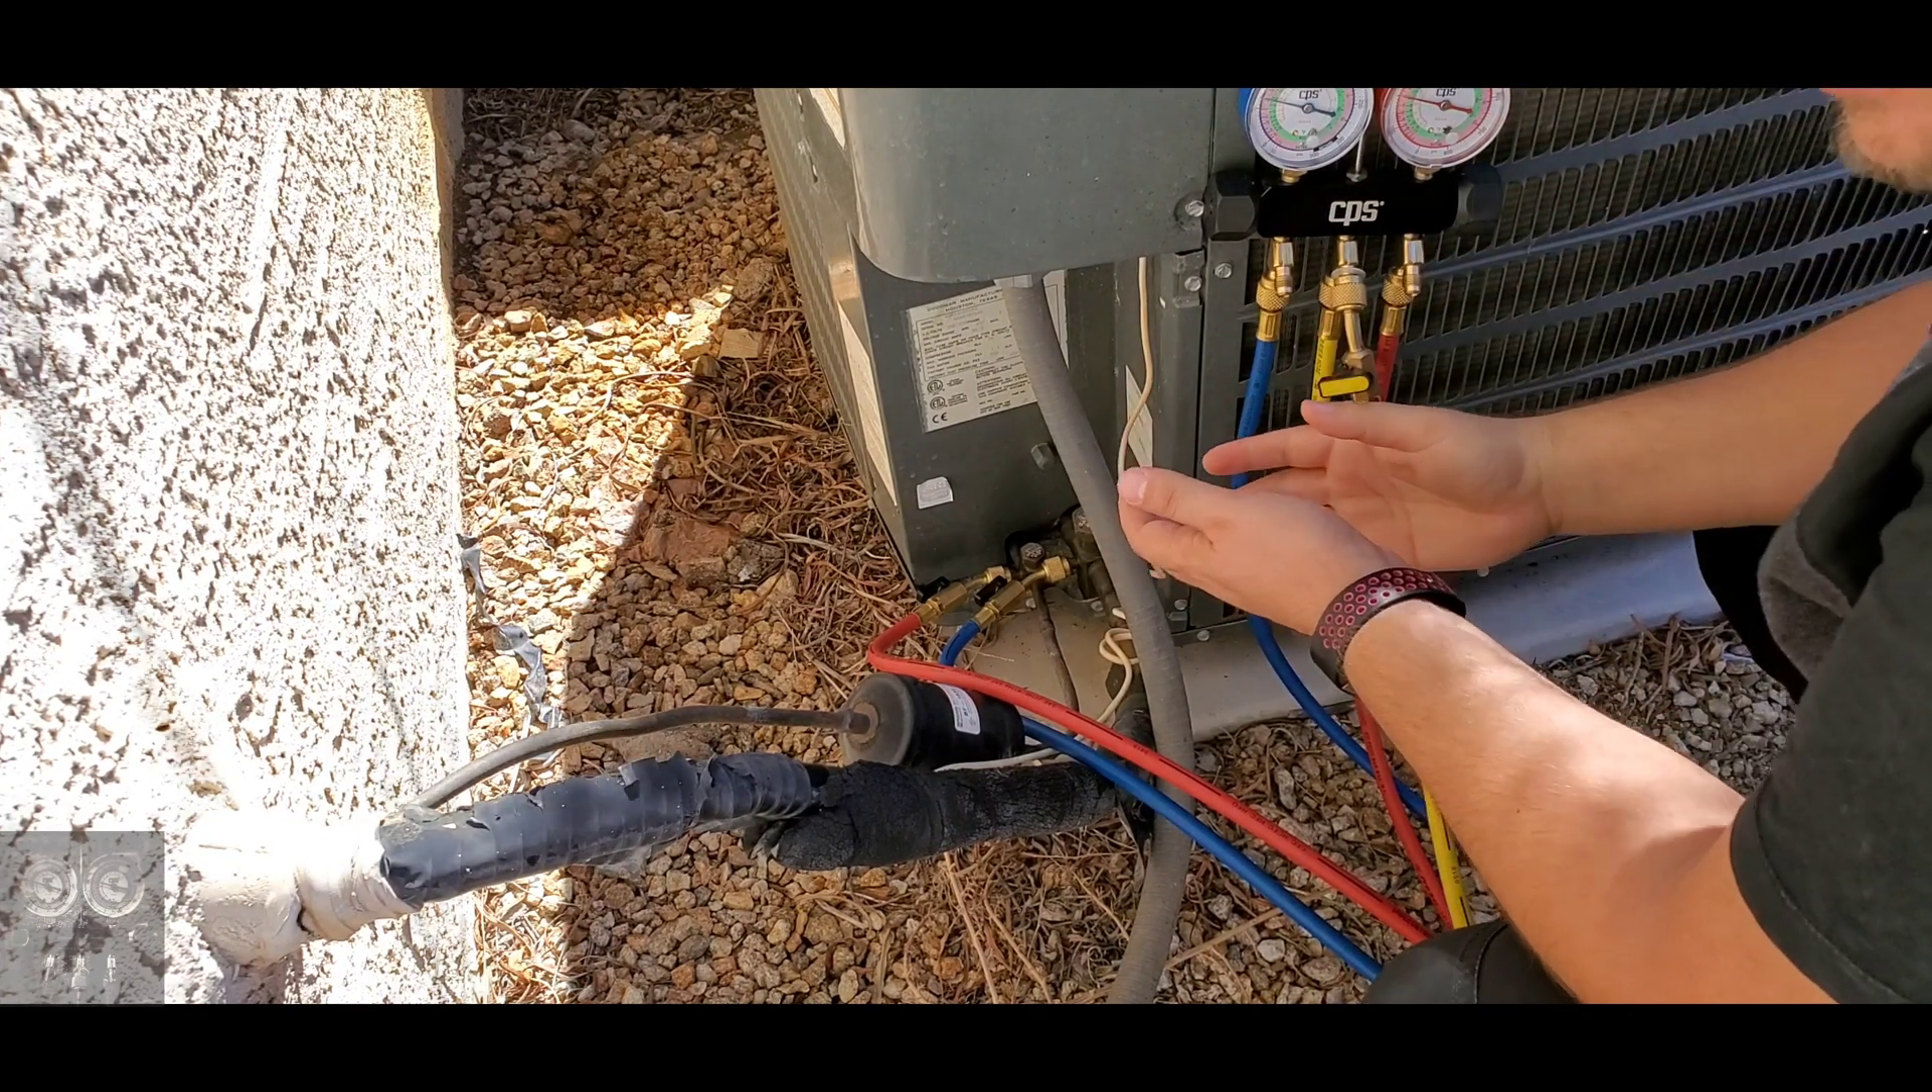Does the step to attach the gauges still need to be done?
No.